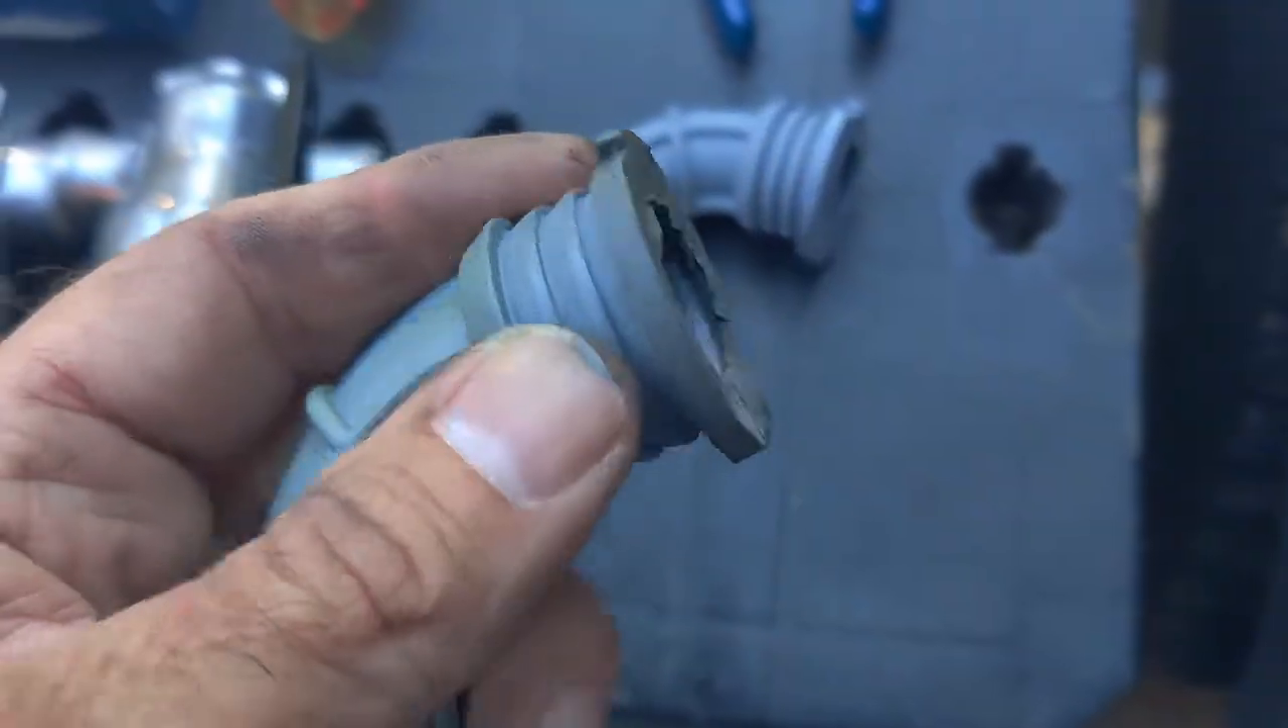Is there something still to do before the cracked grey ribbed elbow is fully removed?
No.